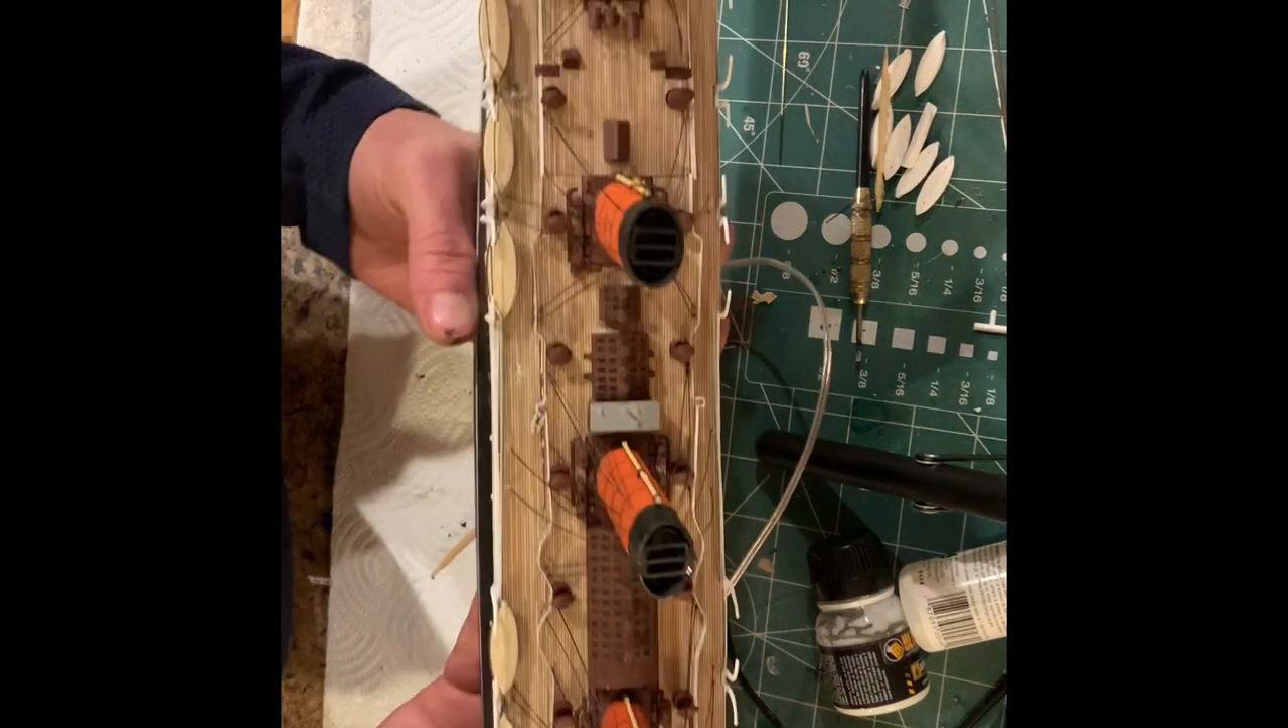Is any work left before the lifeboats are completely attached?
Yes.